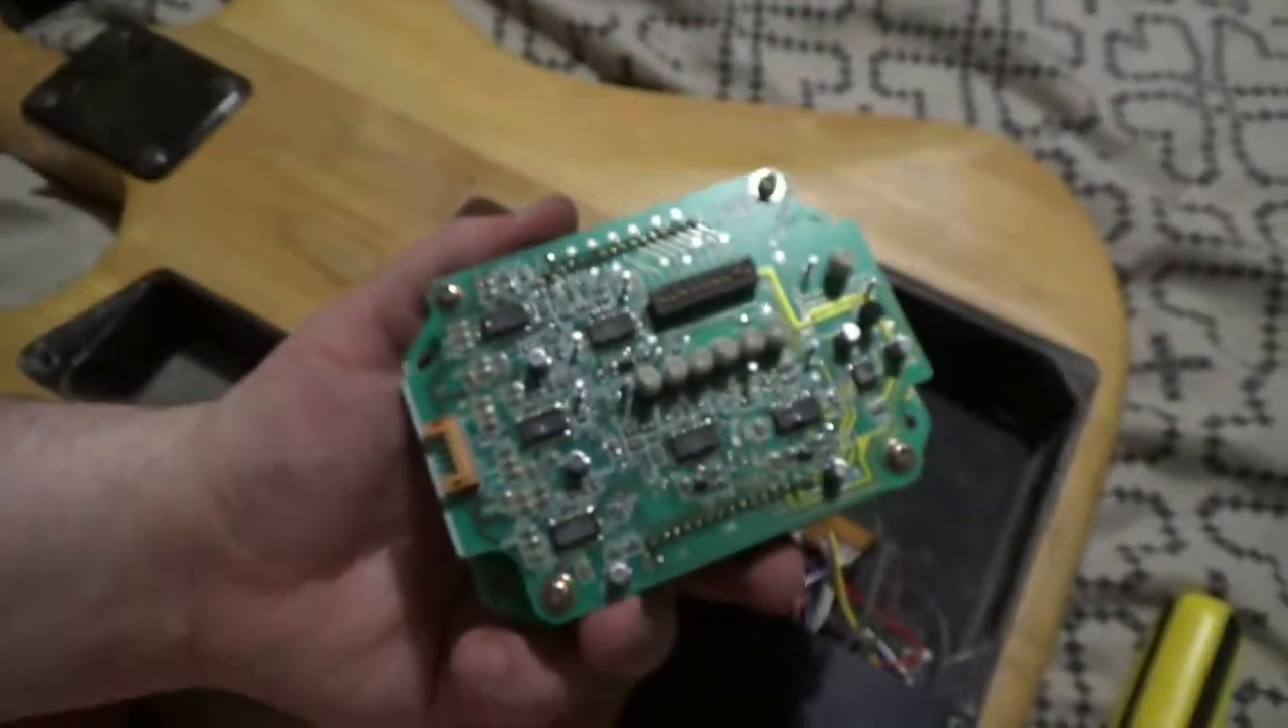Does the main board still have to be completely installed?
Yes.